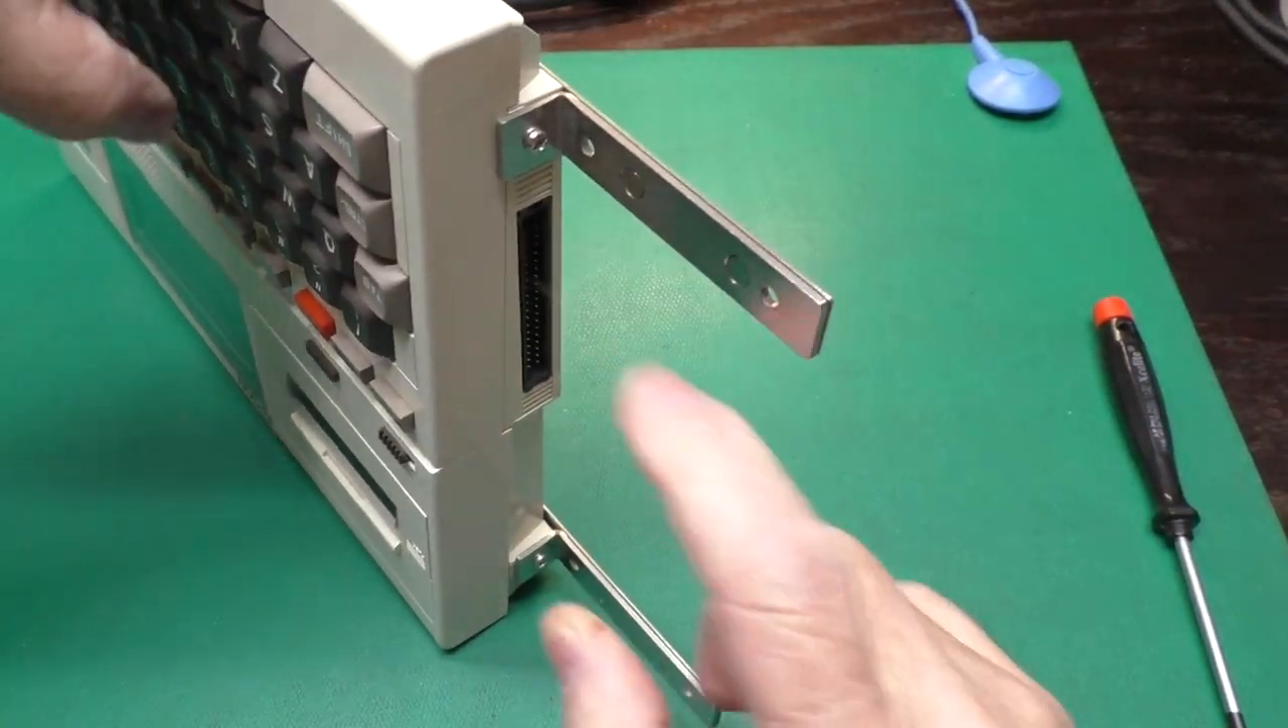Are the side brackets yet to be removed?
Yes.